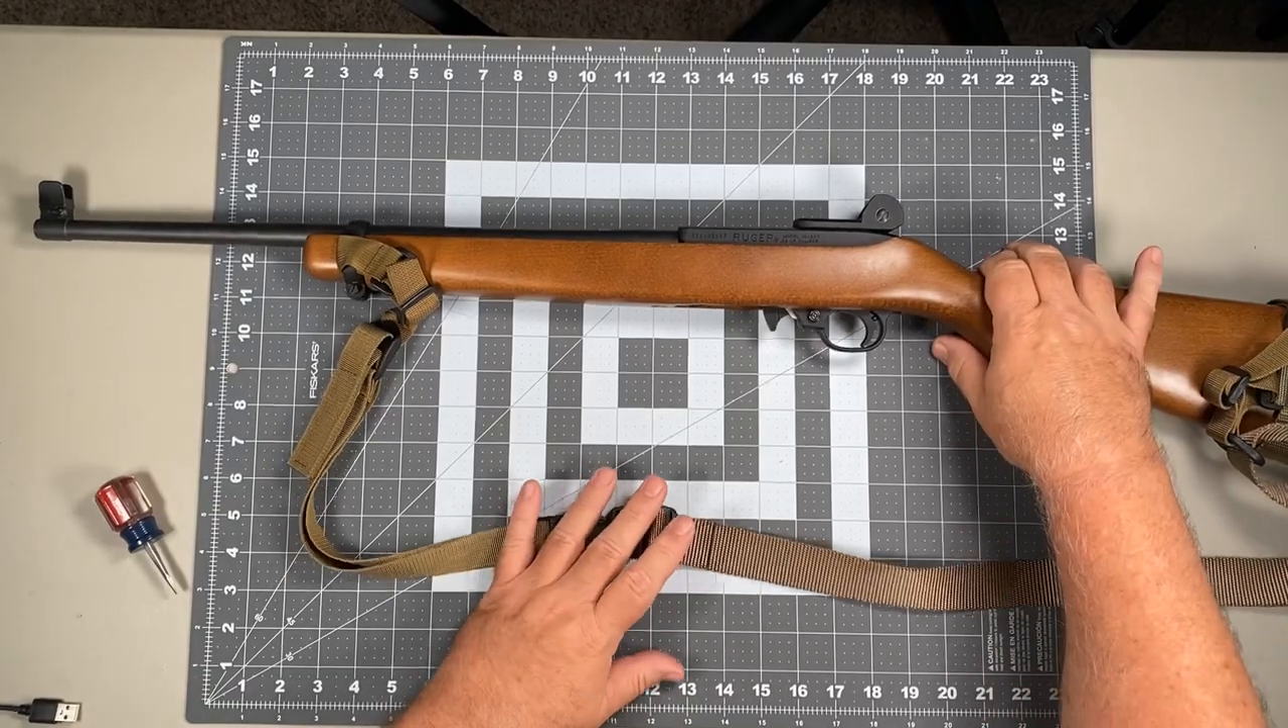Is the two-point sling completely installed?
Yes.